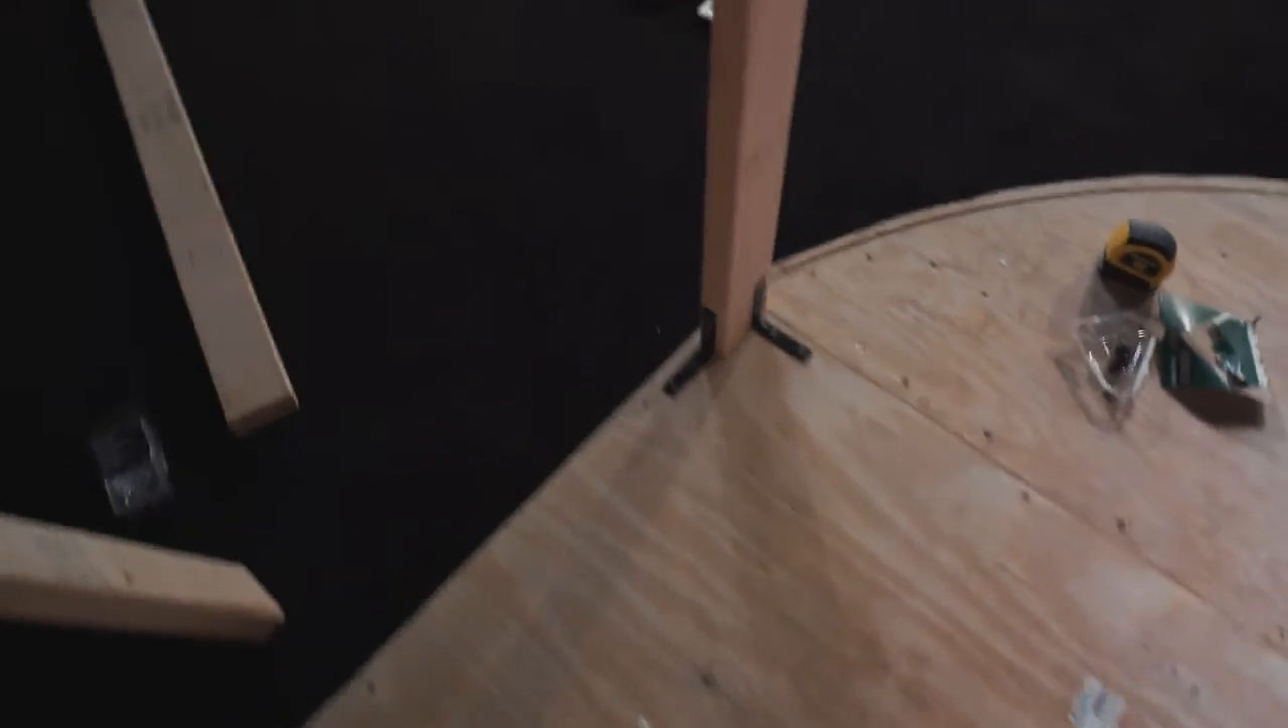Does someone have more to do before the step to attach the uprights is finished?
Yes.